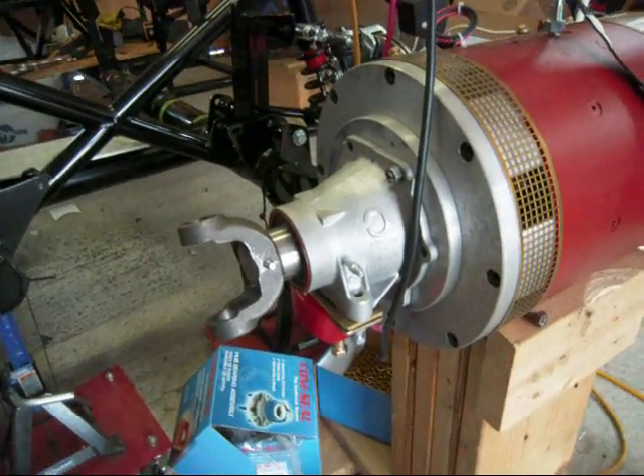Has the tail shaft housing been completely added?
Yes.